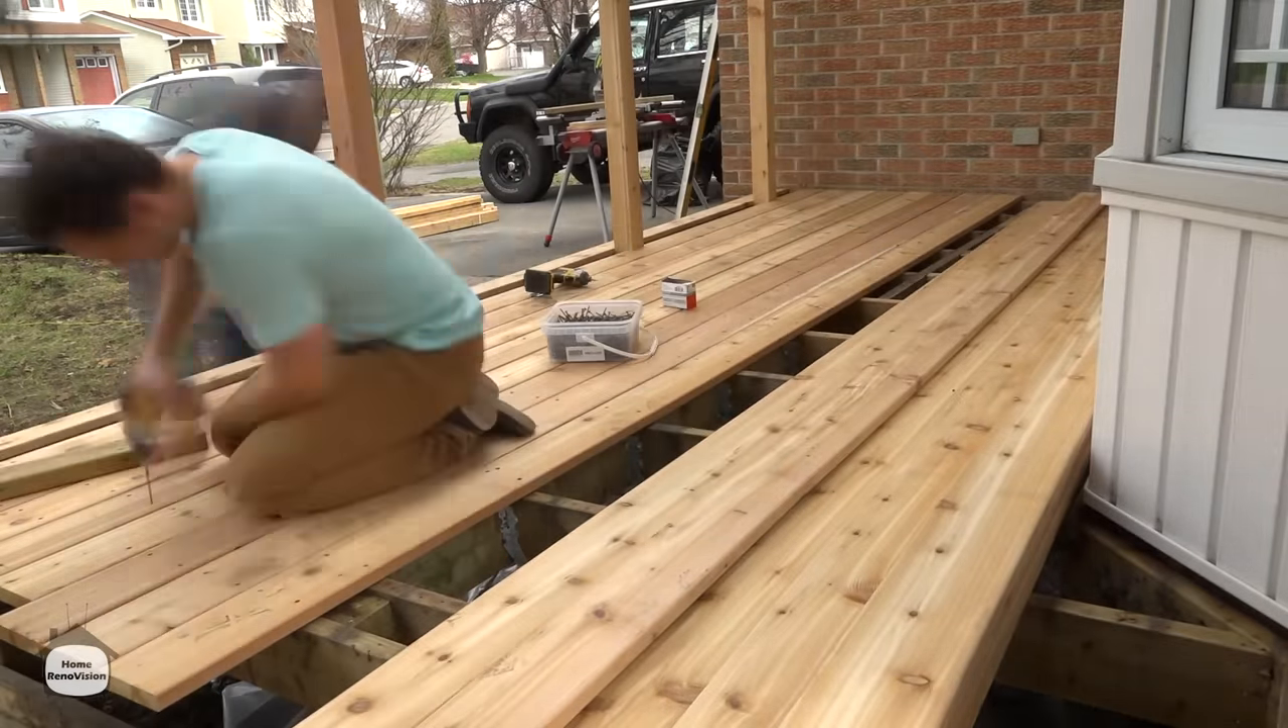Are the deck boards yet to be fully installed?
Yes.